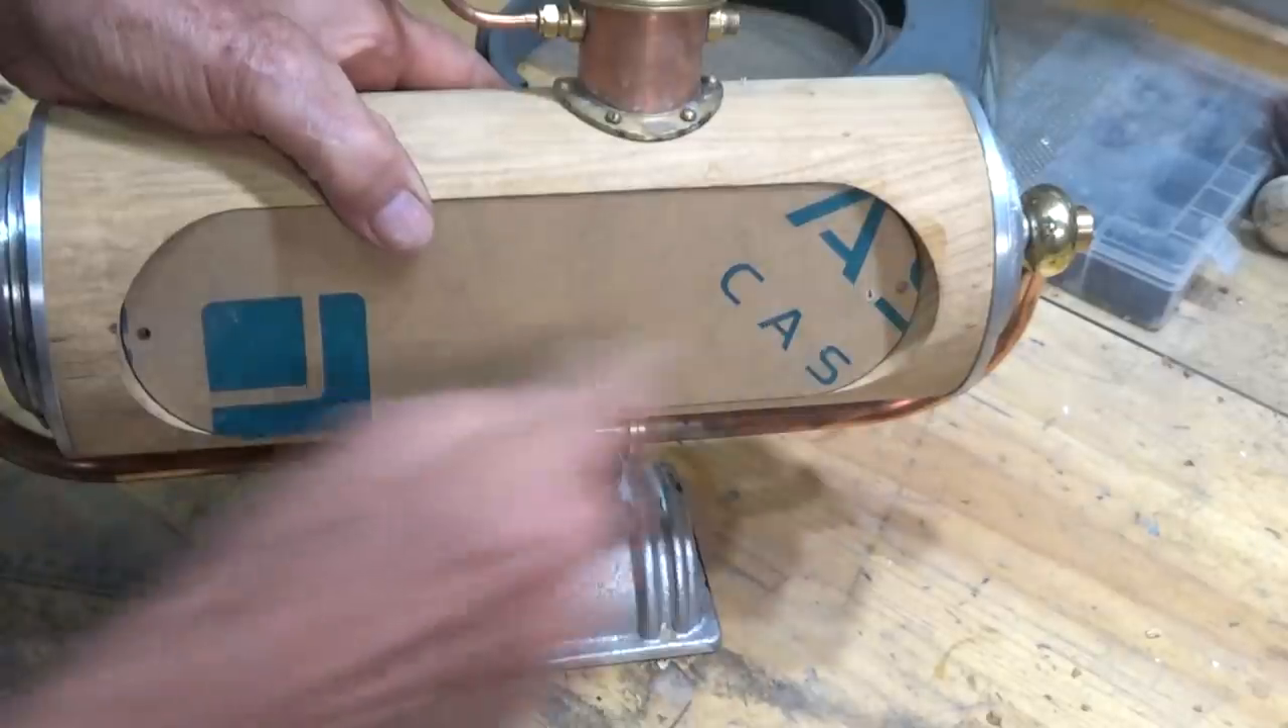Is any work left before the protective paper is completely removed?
Yes.